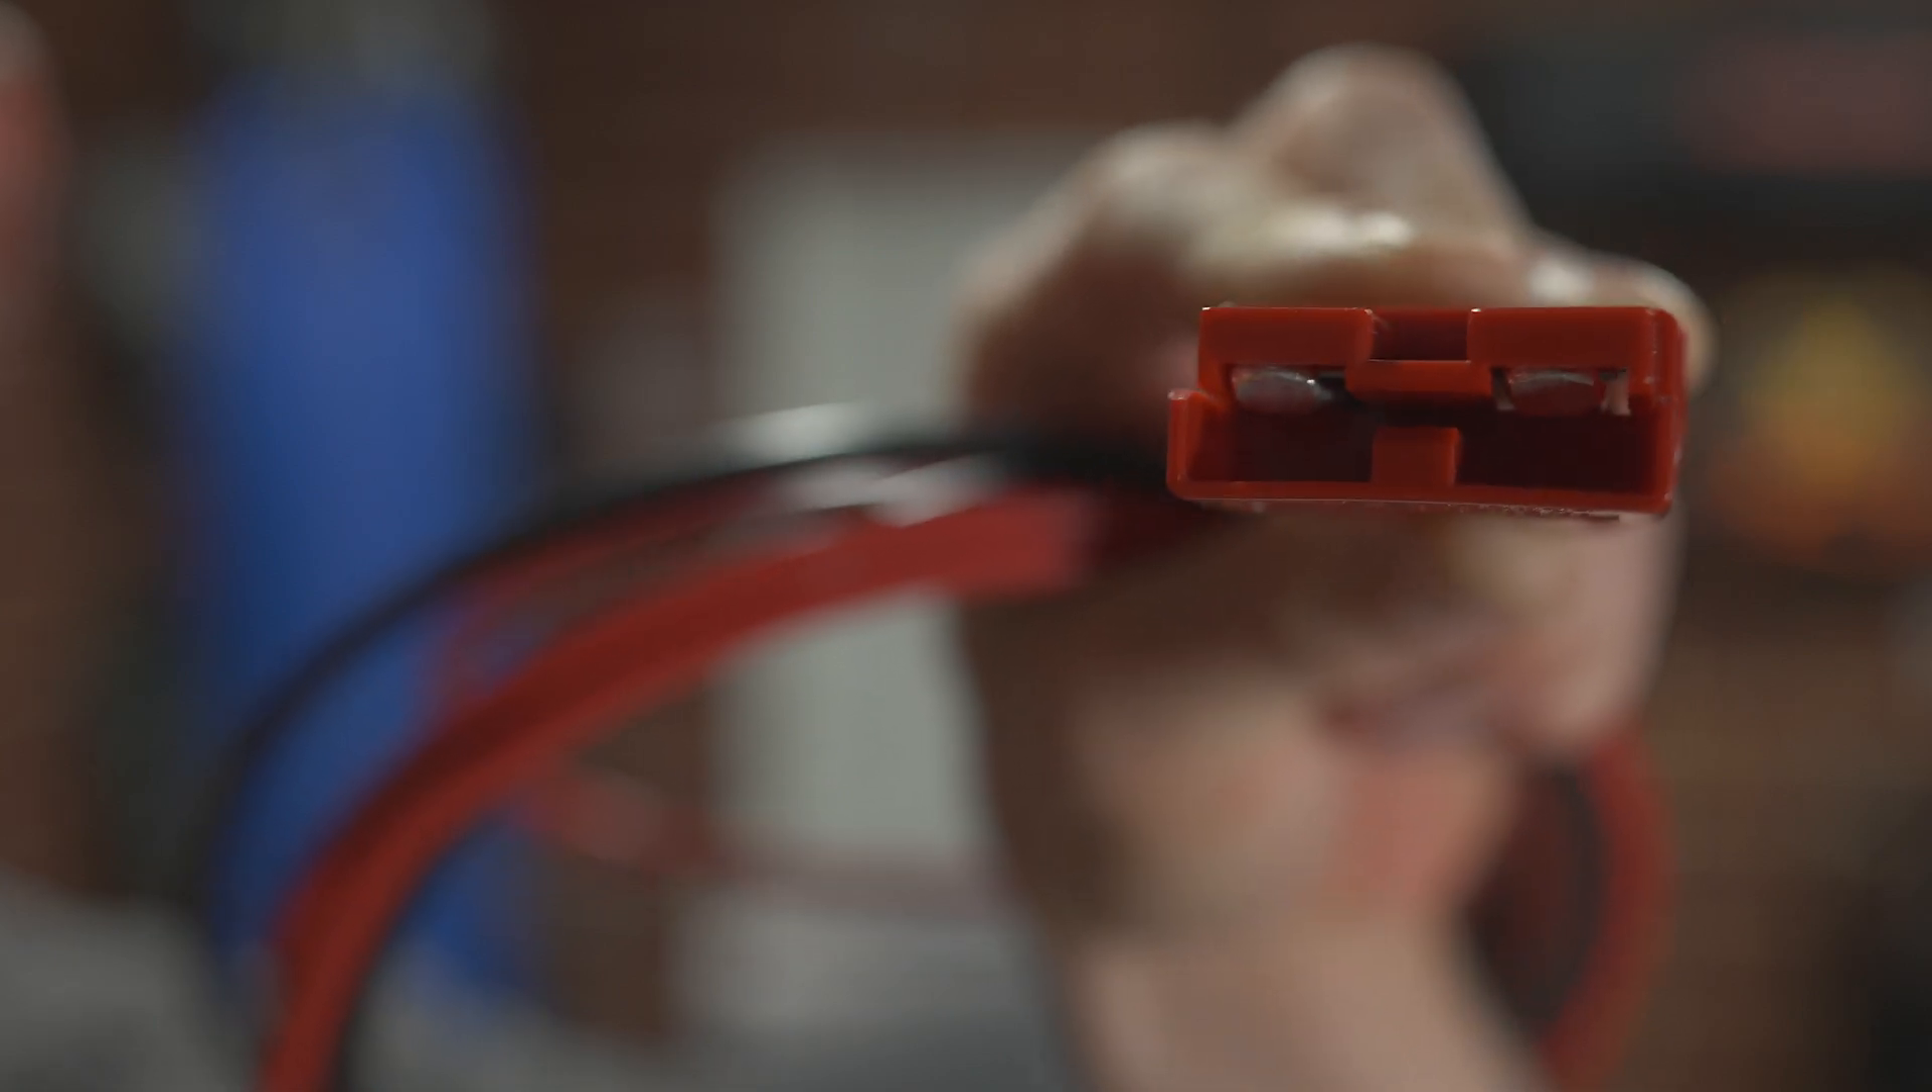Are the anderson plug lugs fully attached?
Yes.